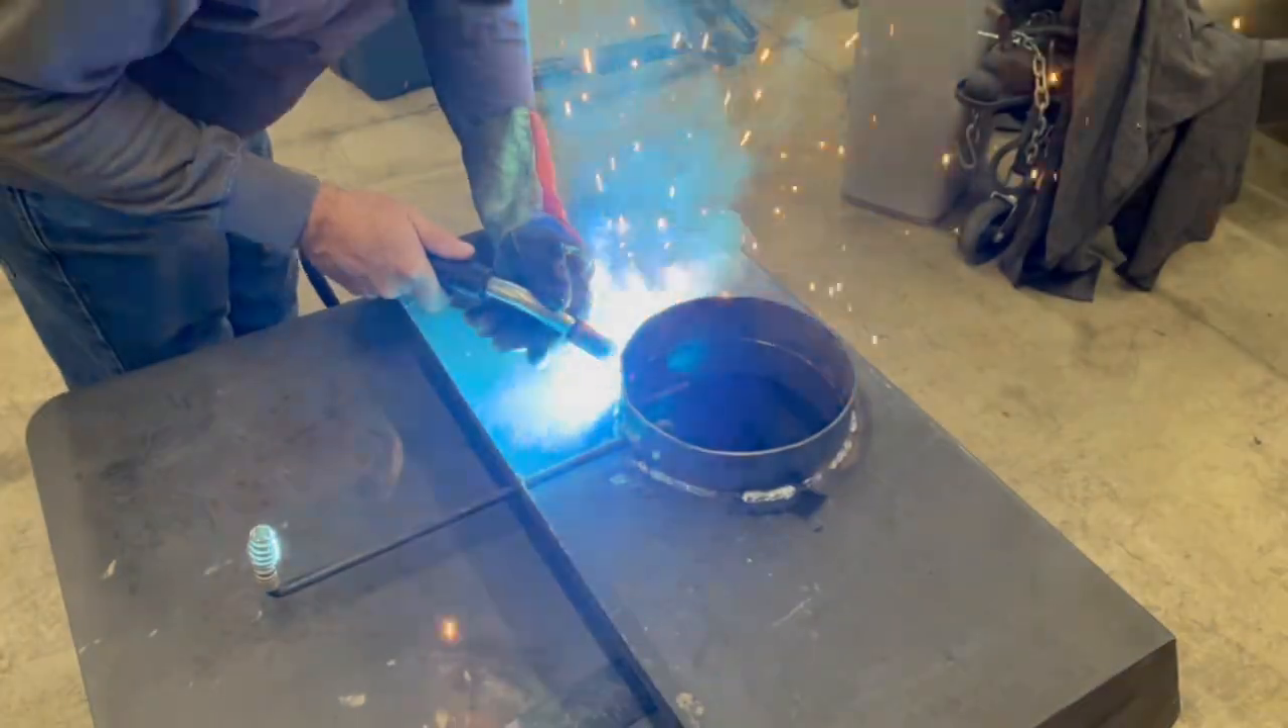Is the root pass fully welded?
No.